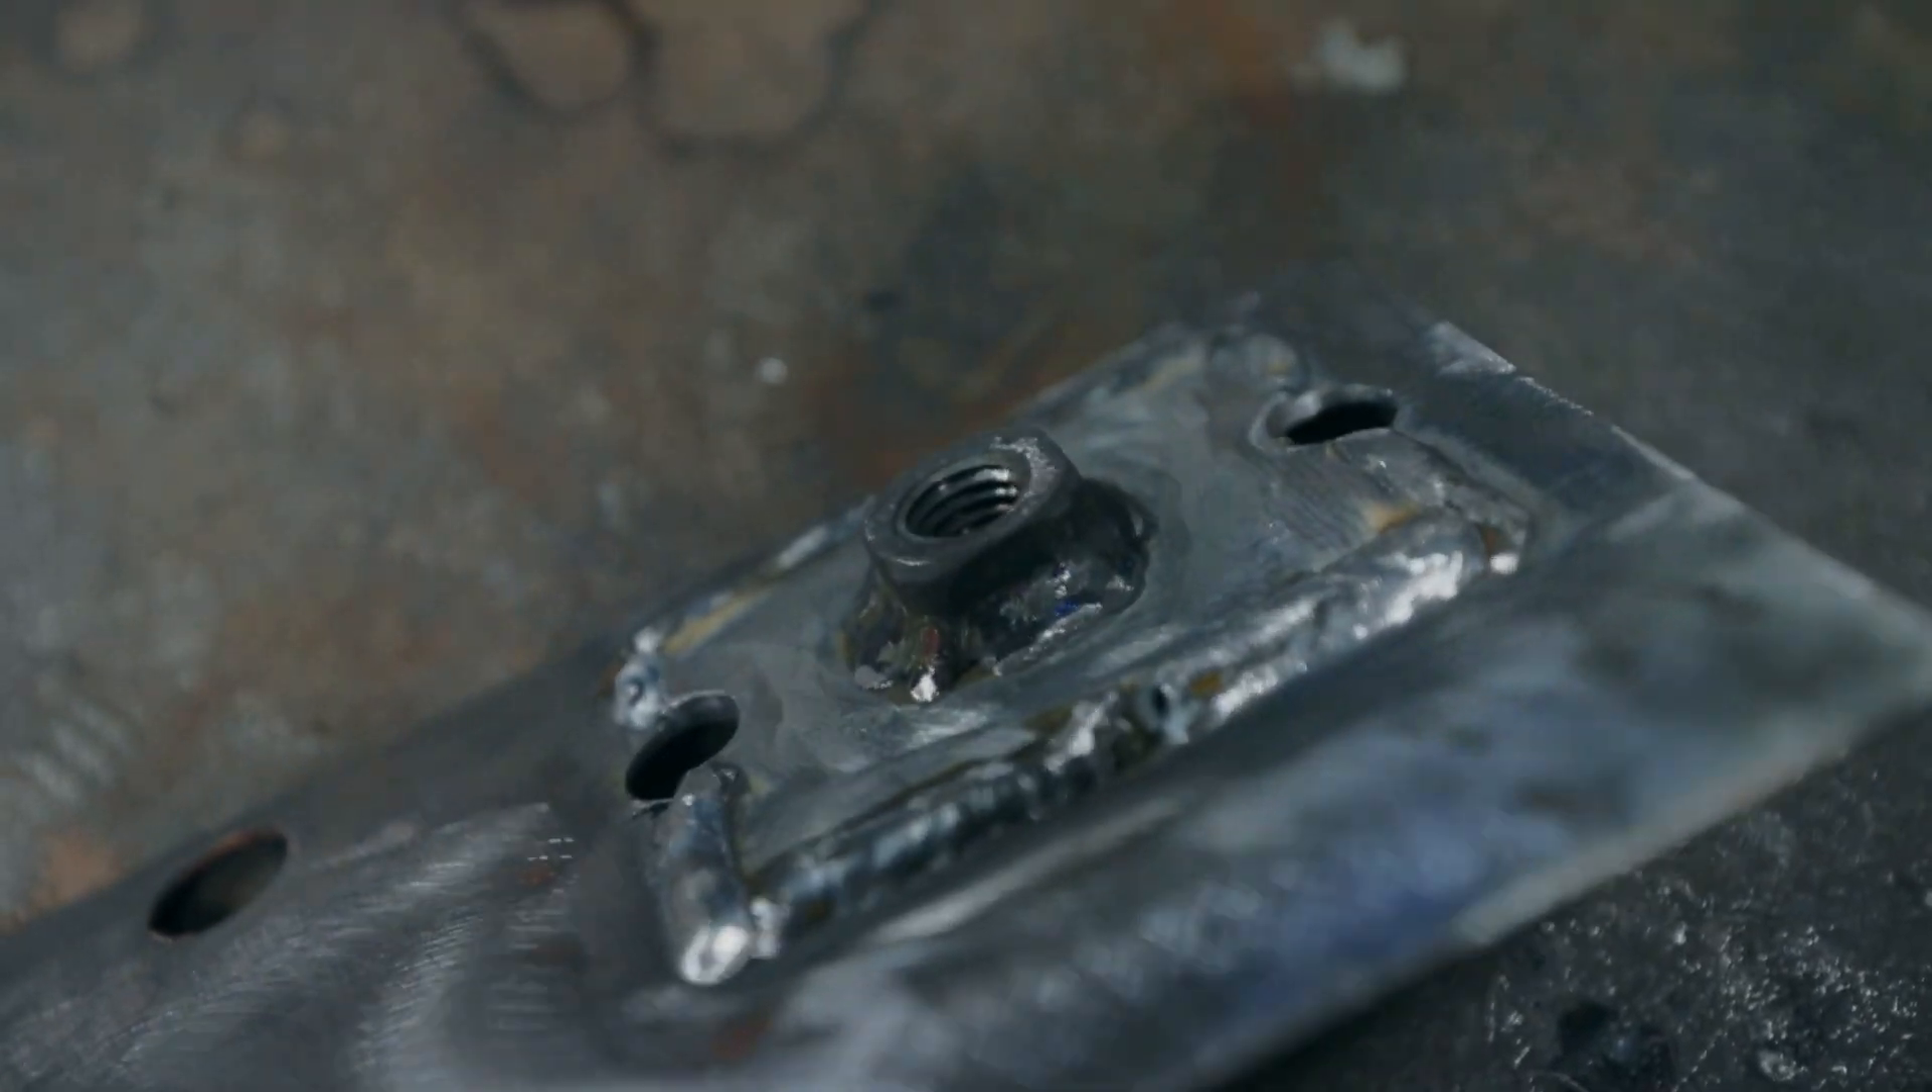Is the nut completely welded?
Yes.